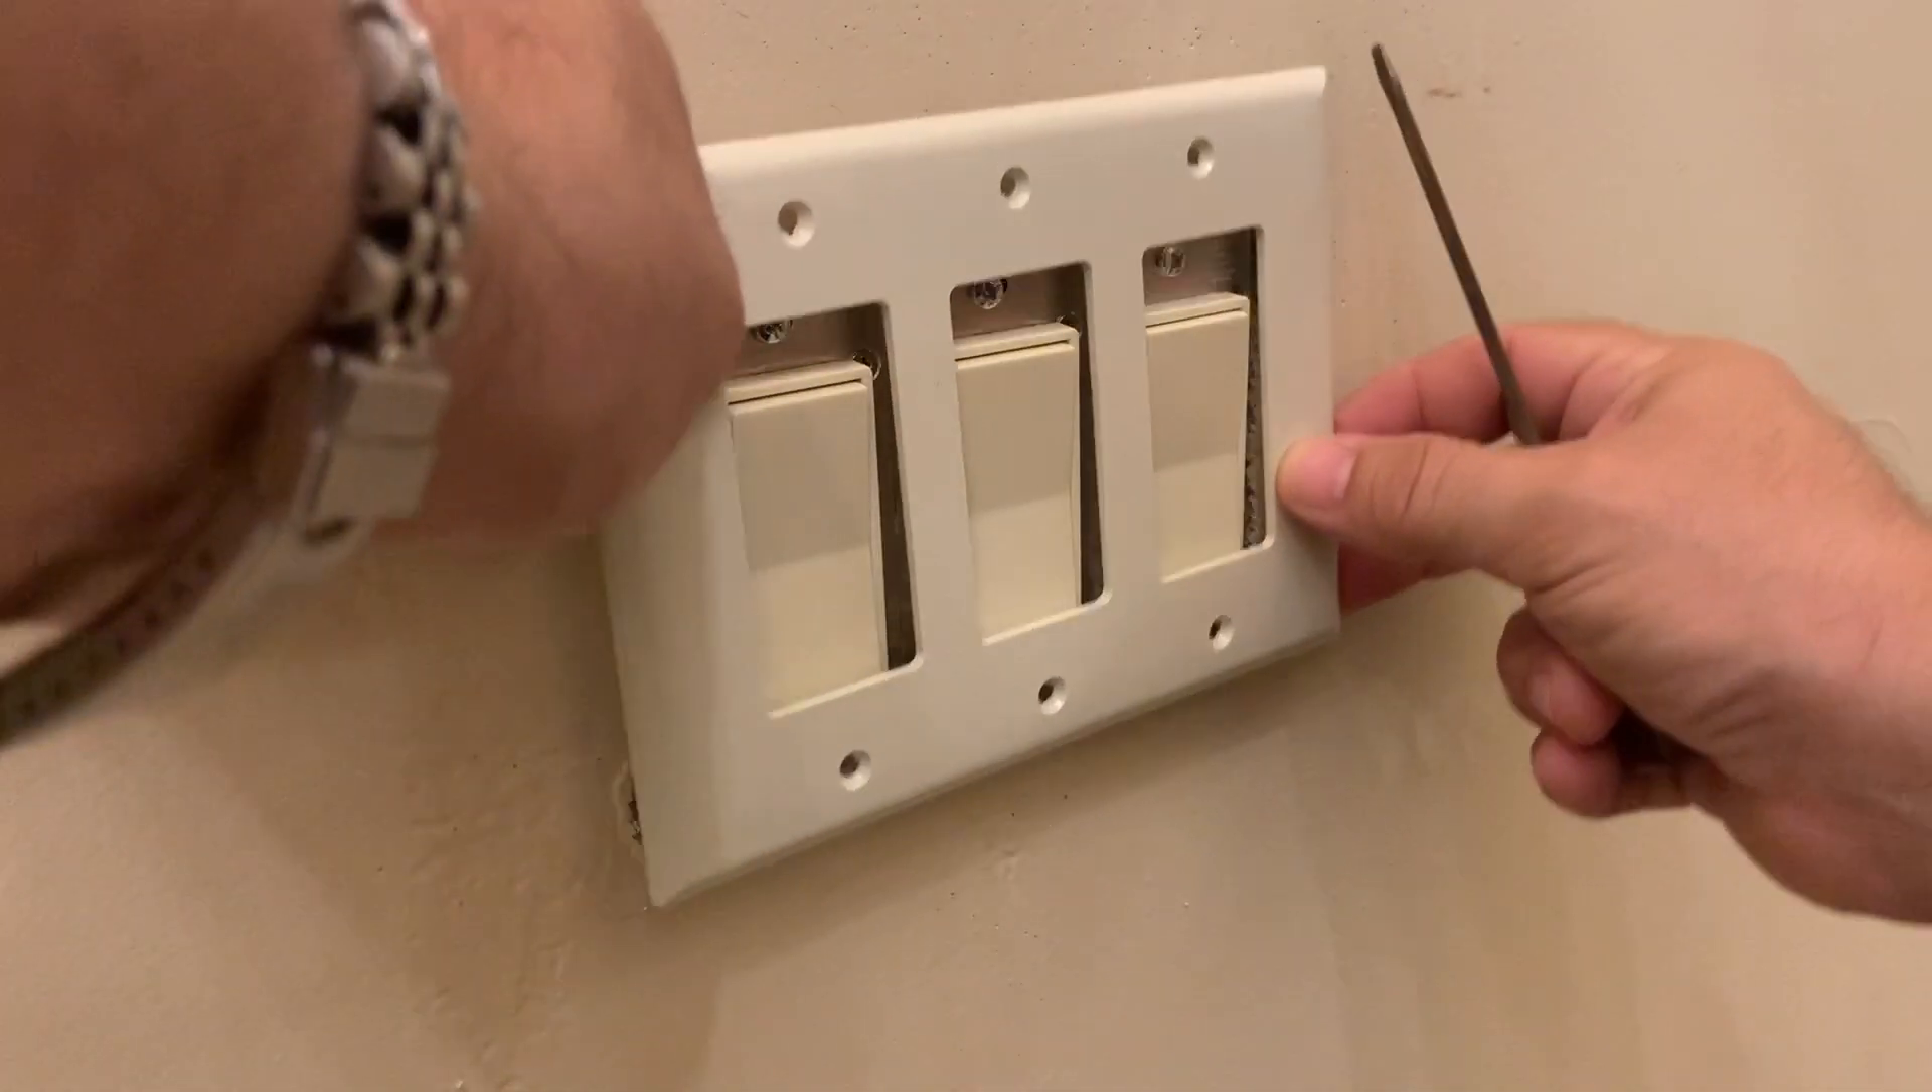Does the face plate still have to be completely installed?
Yes.